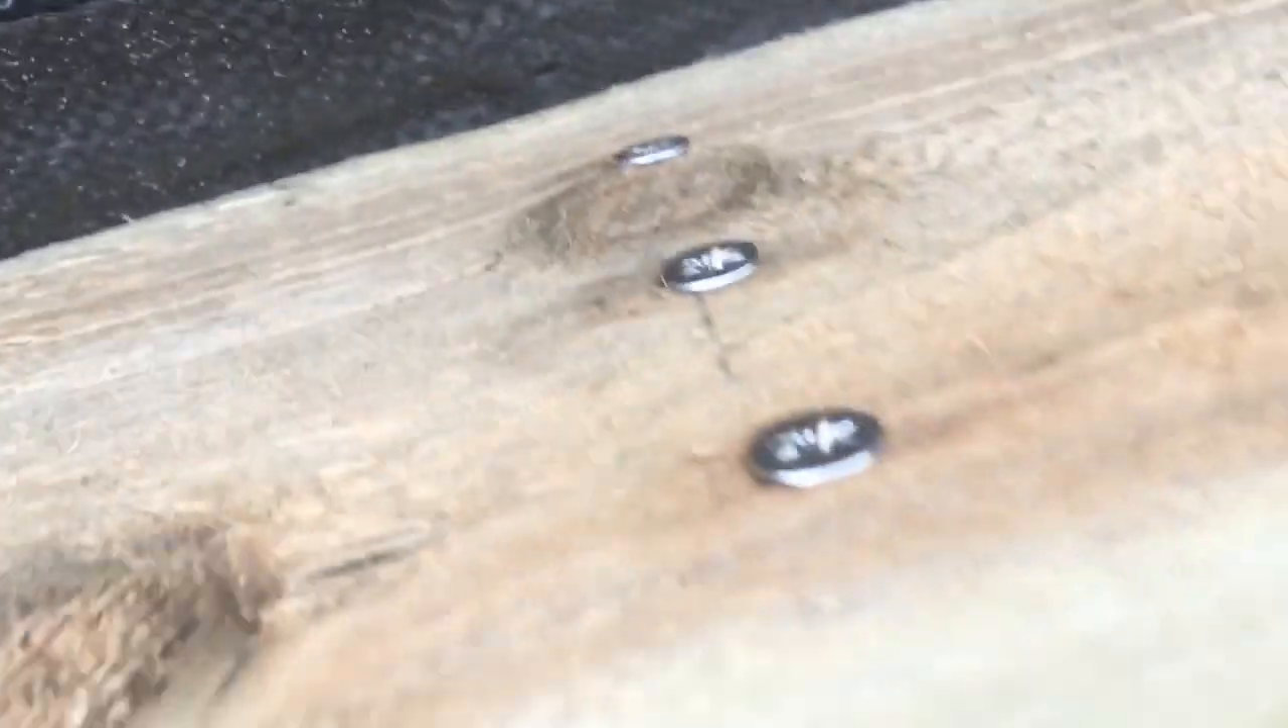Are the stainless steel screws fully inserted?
Yes.